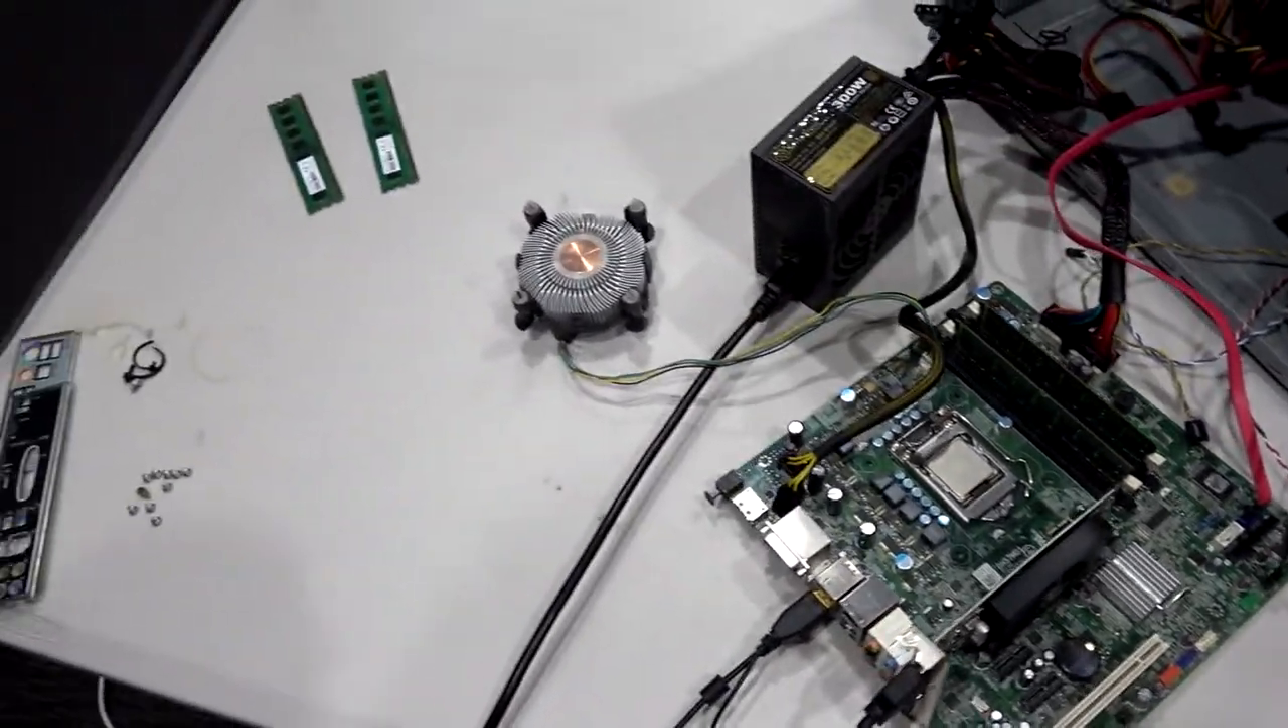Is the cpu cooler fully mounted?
No.